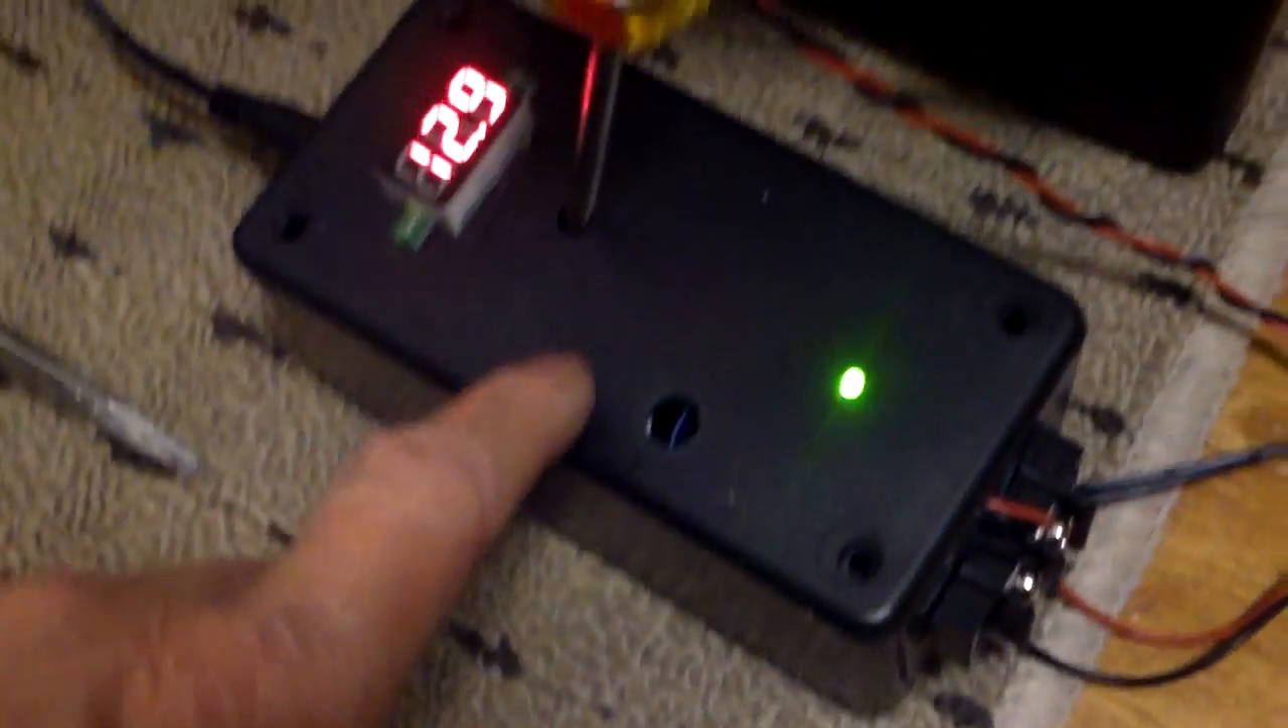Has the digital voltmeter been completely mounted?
Yes.